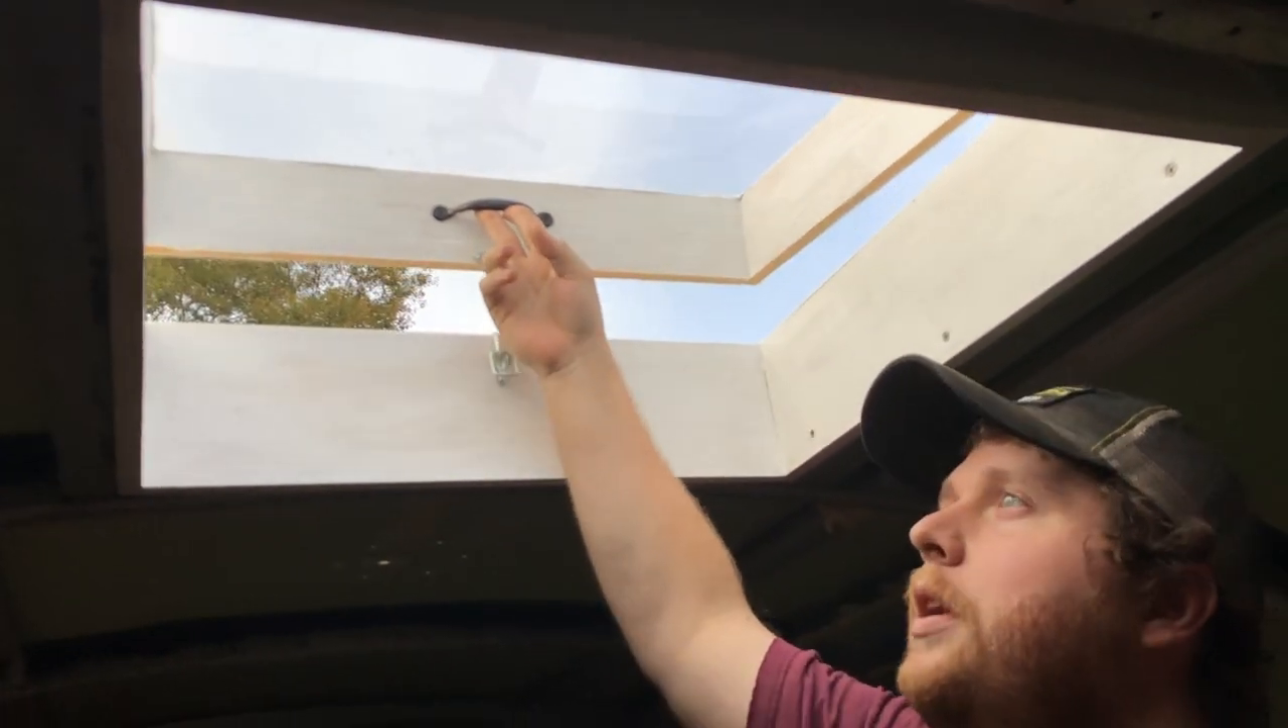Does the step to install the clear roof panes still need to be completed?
No.